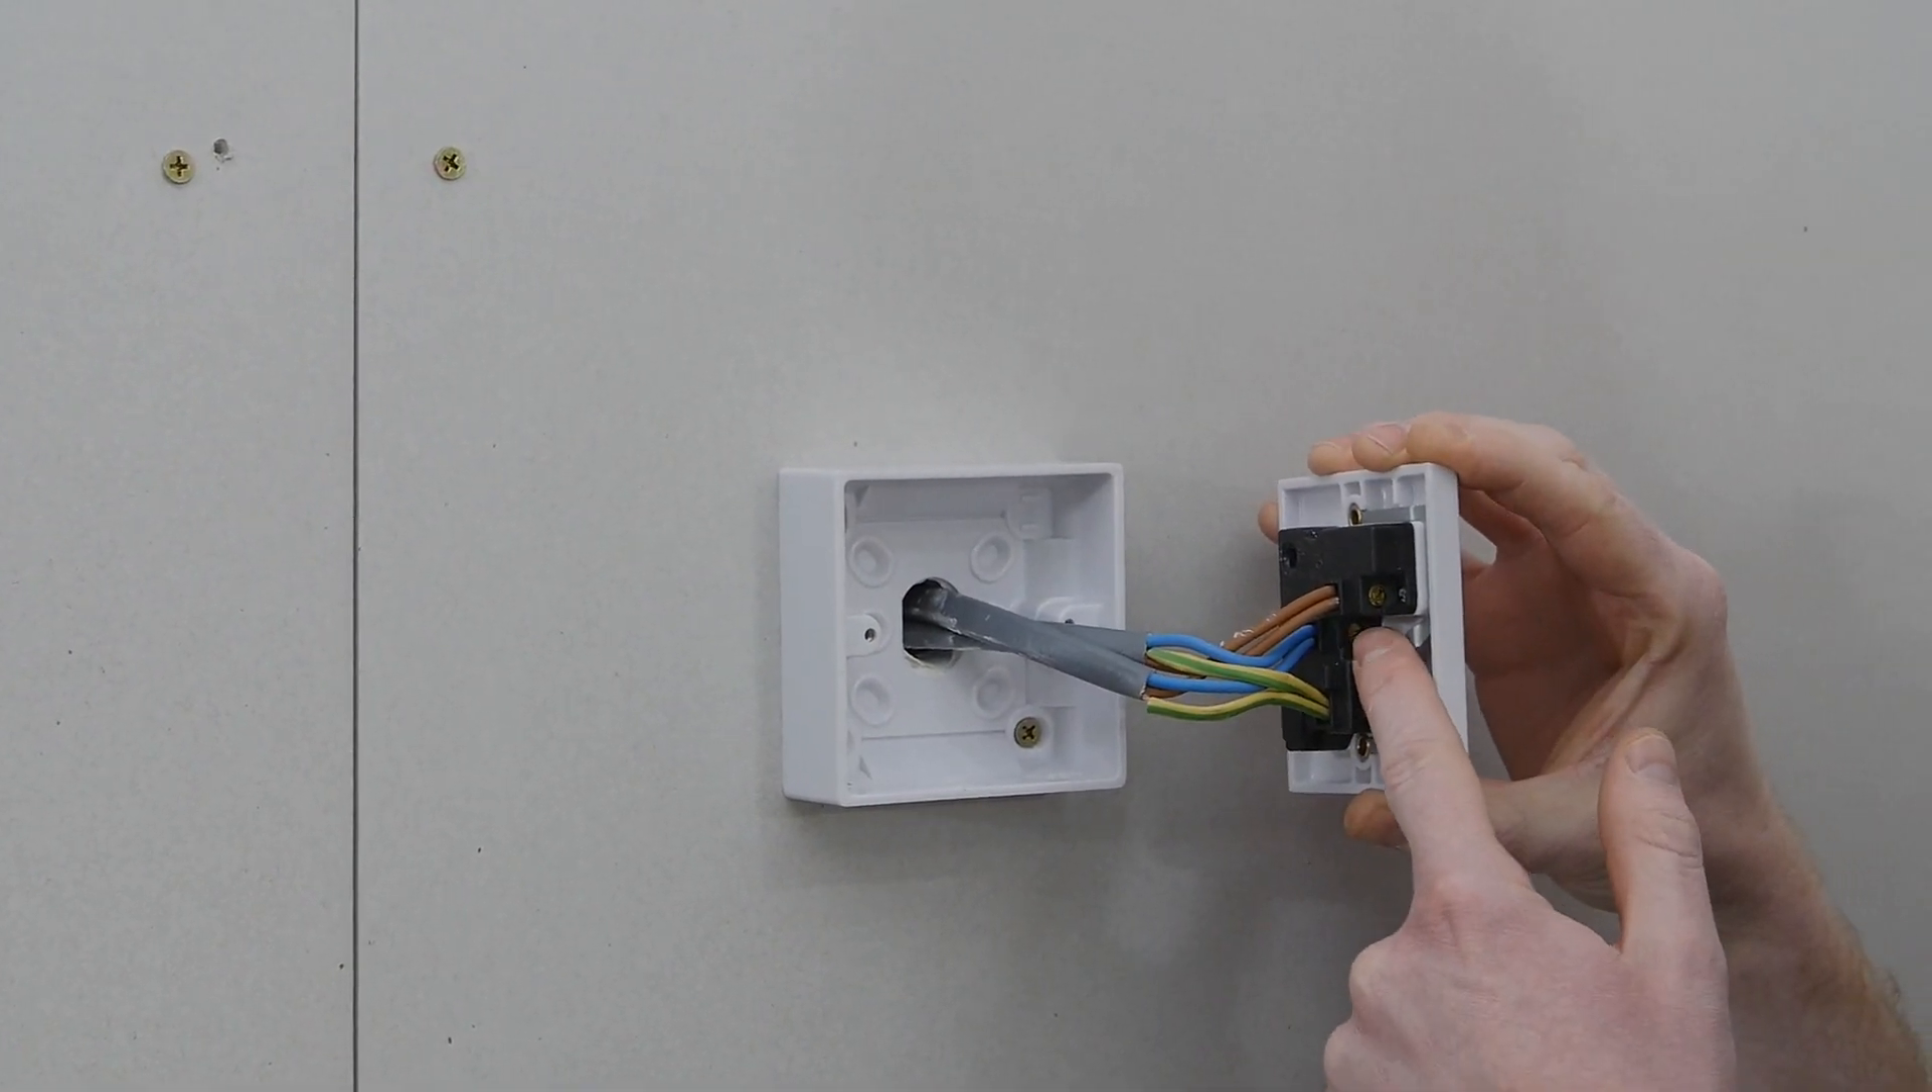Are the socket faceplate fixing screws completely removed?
Yes.